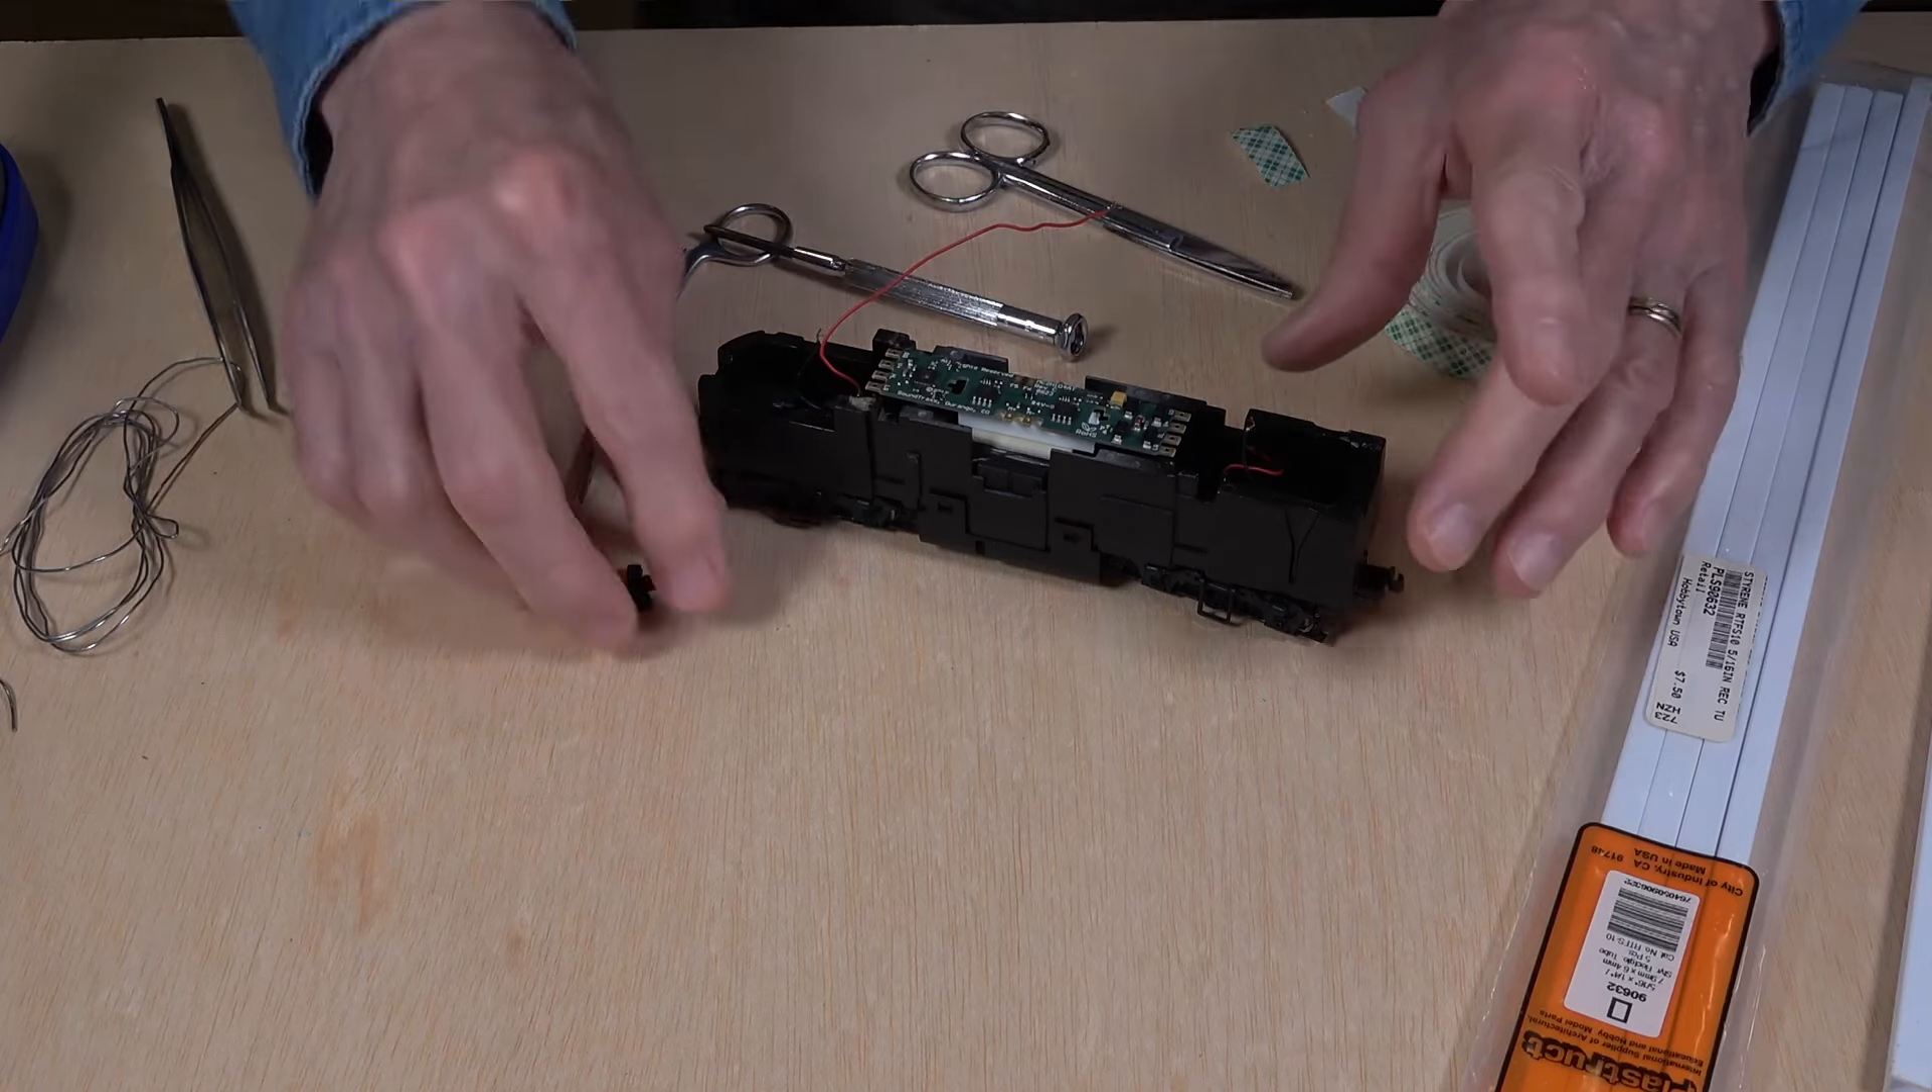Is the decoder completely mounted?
Yes.